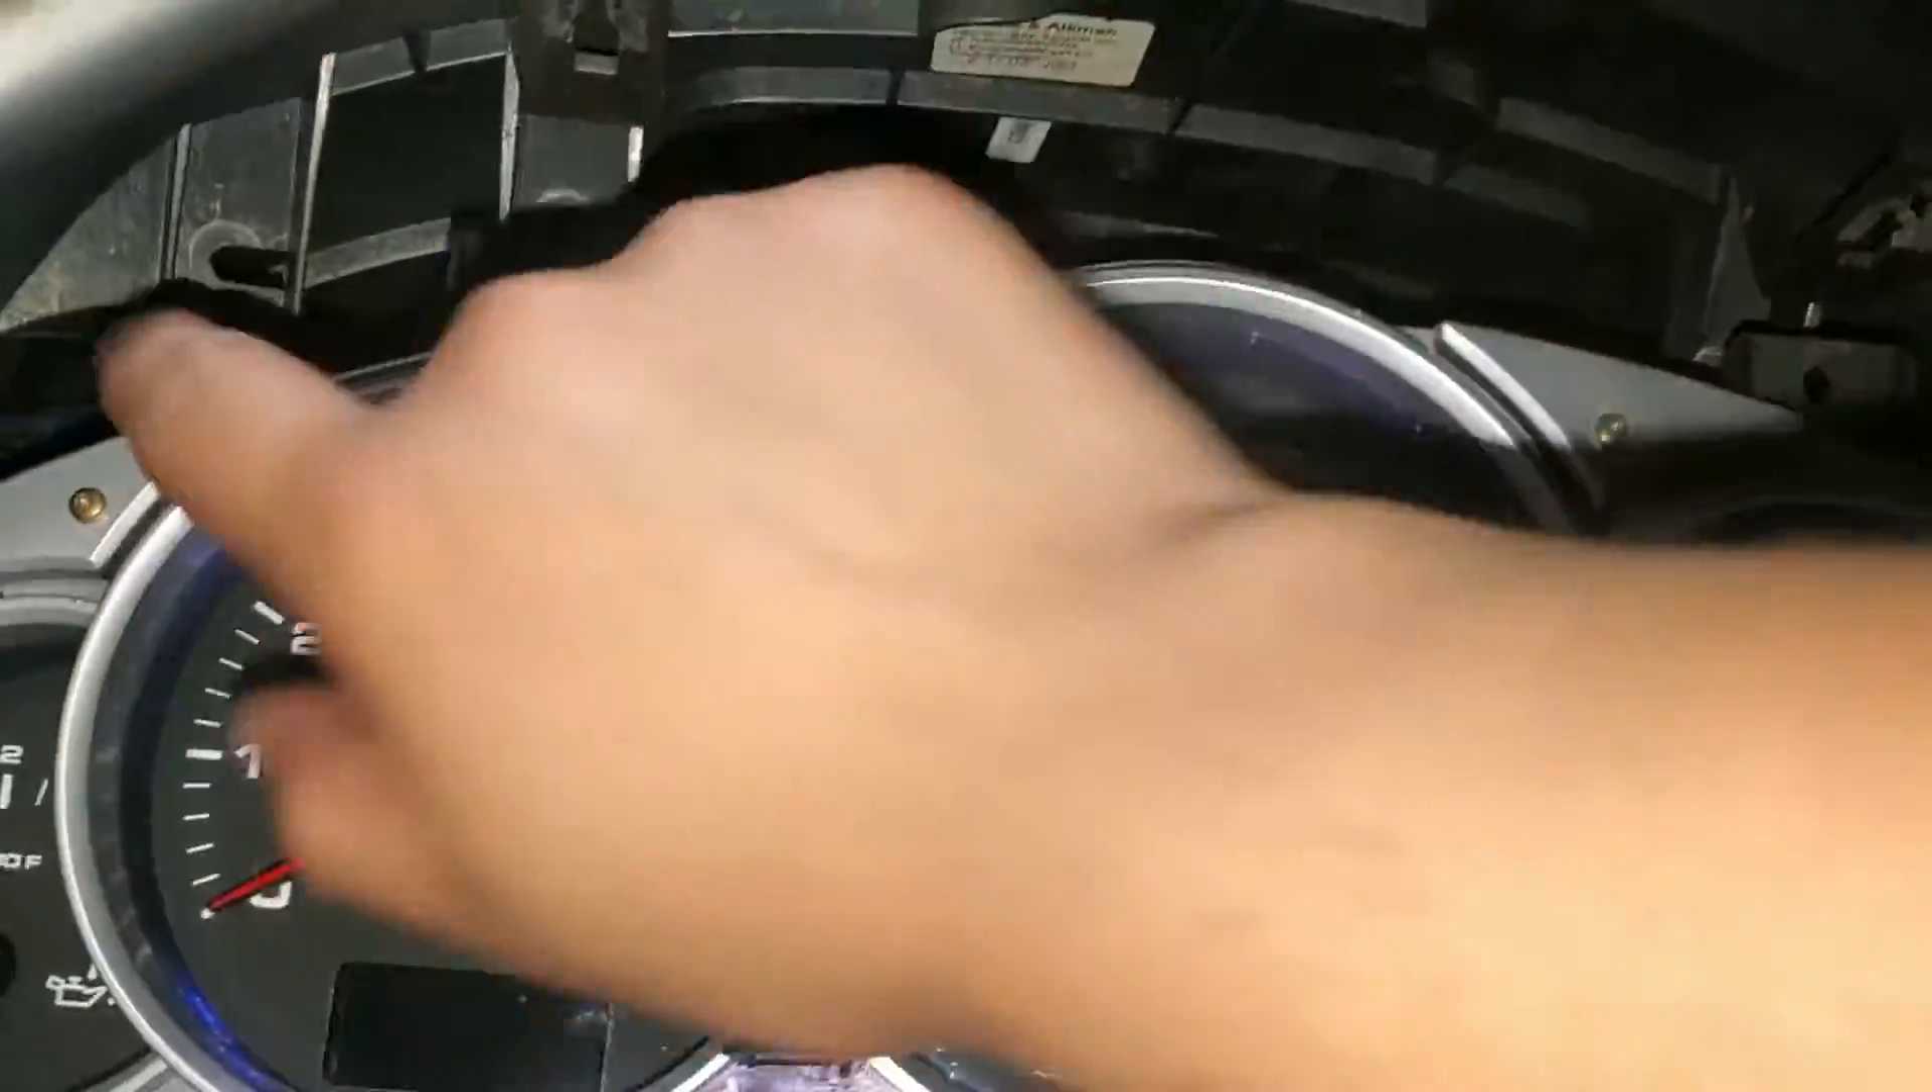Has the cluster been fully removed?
No.